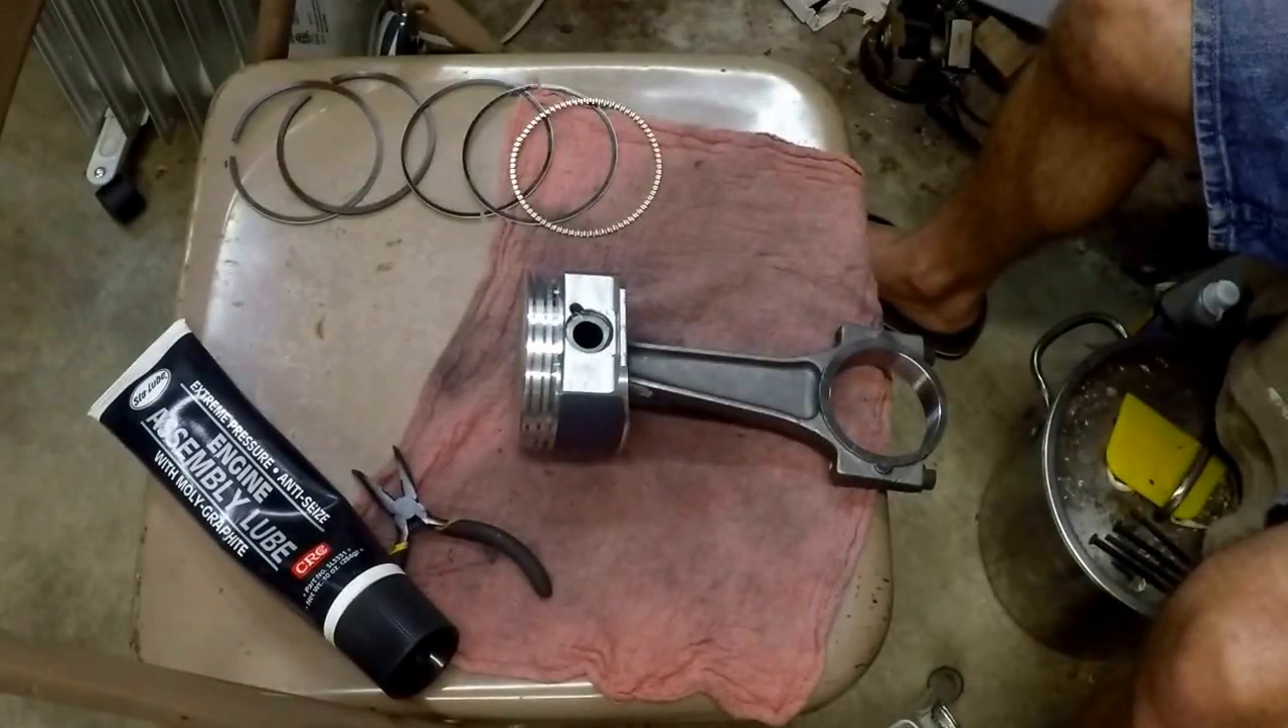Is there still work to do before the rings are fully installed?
Yes.